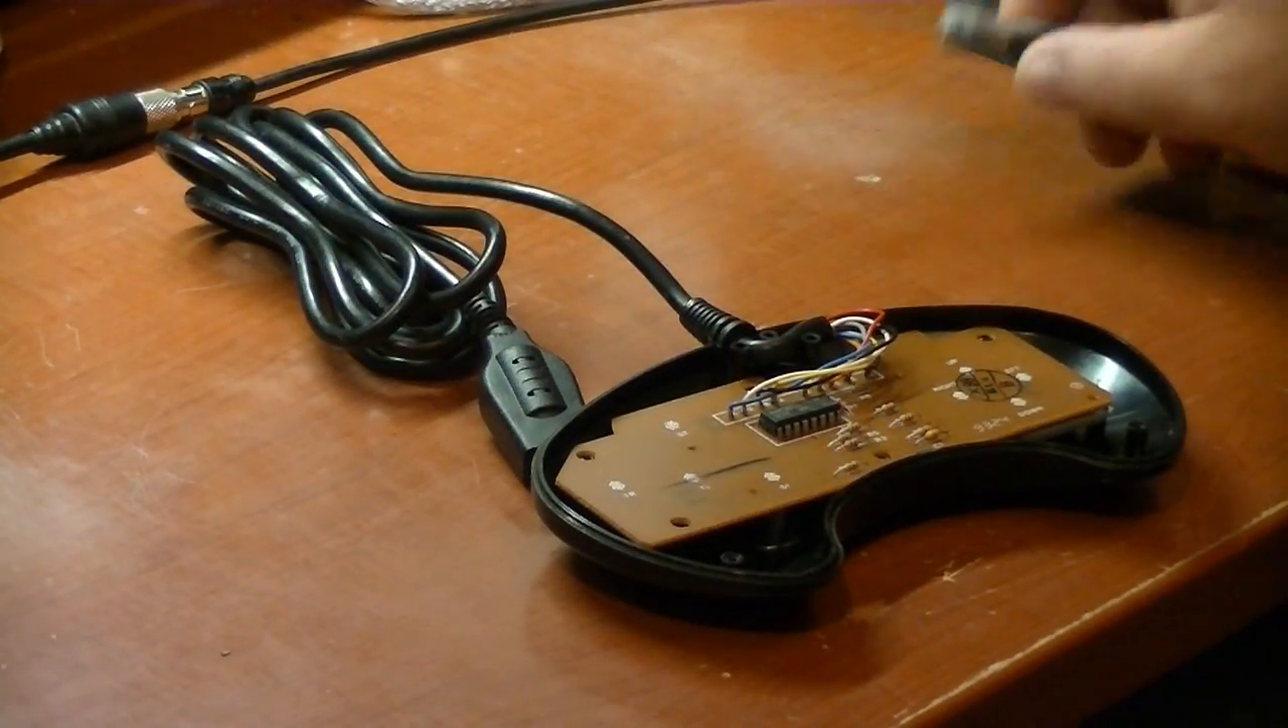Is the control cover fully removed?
Yes.